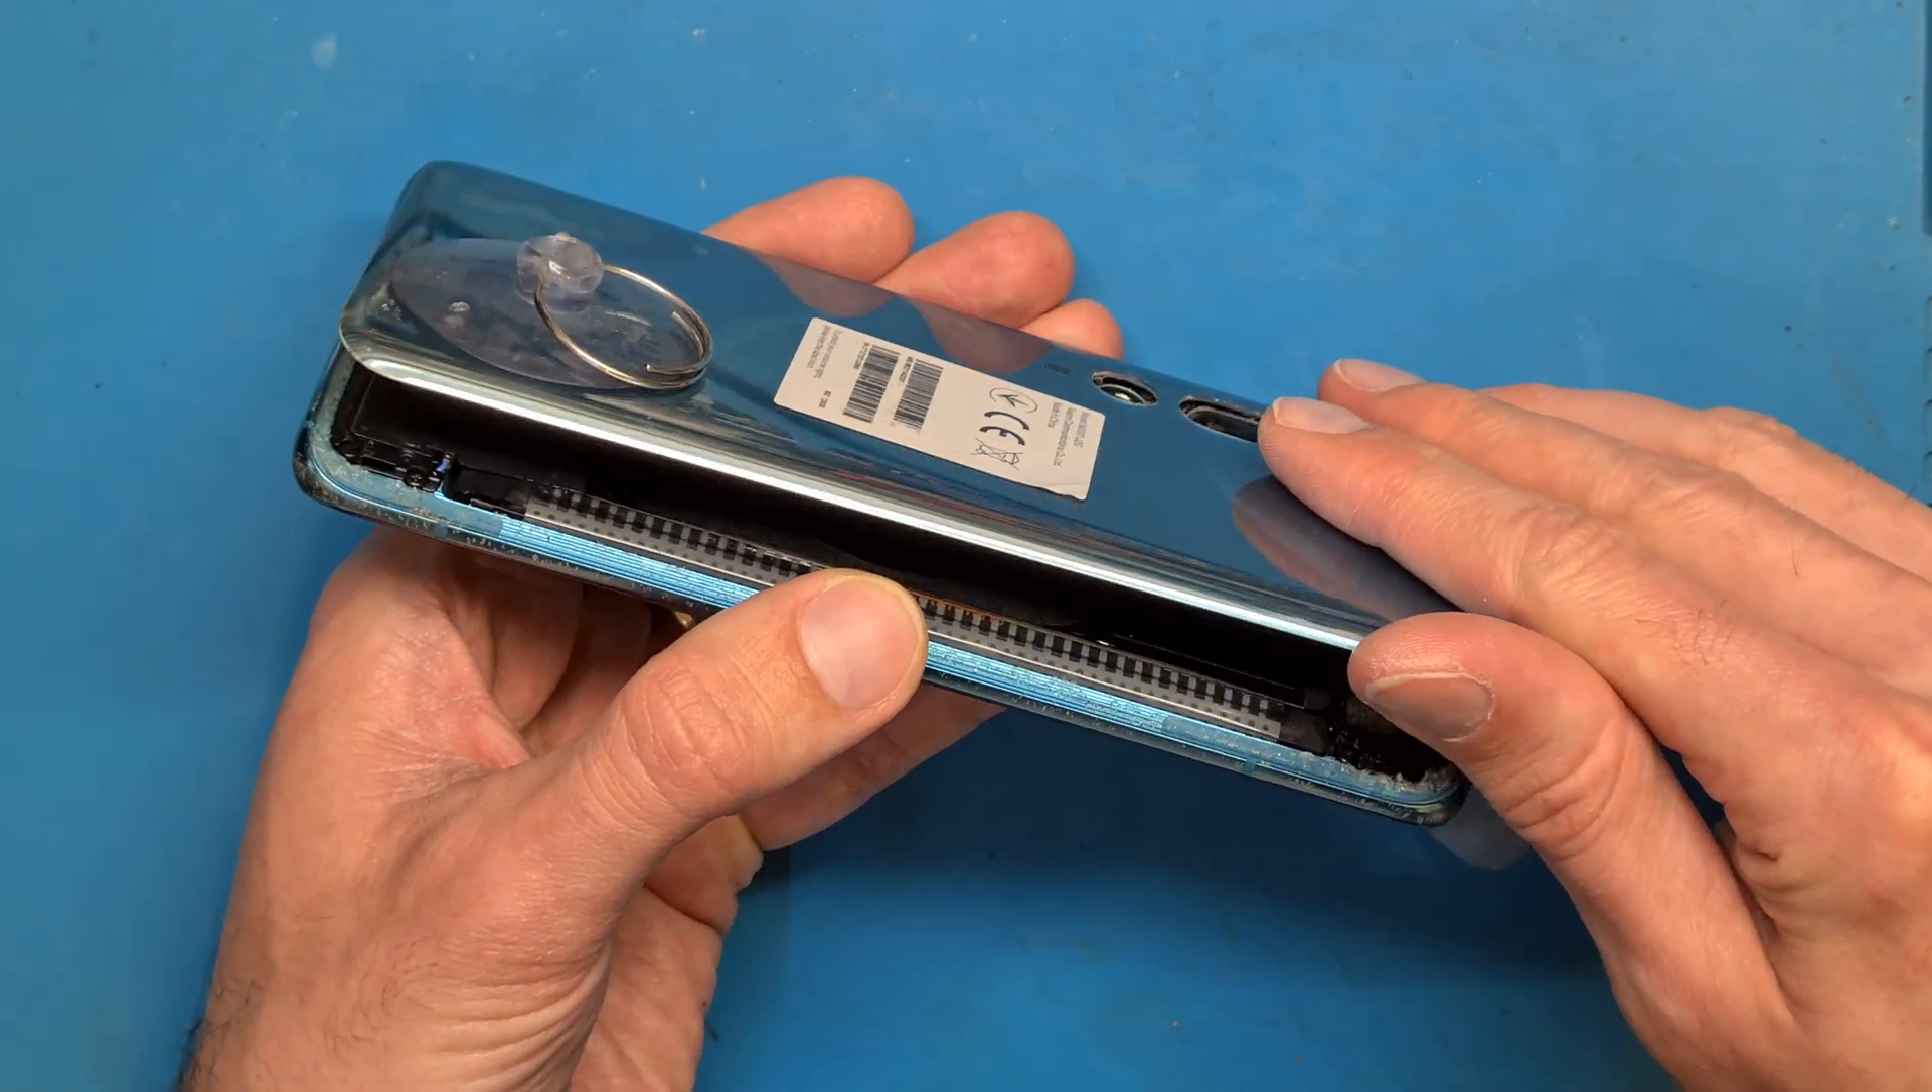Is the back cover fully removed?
No.